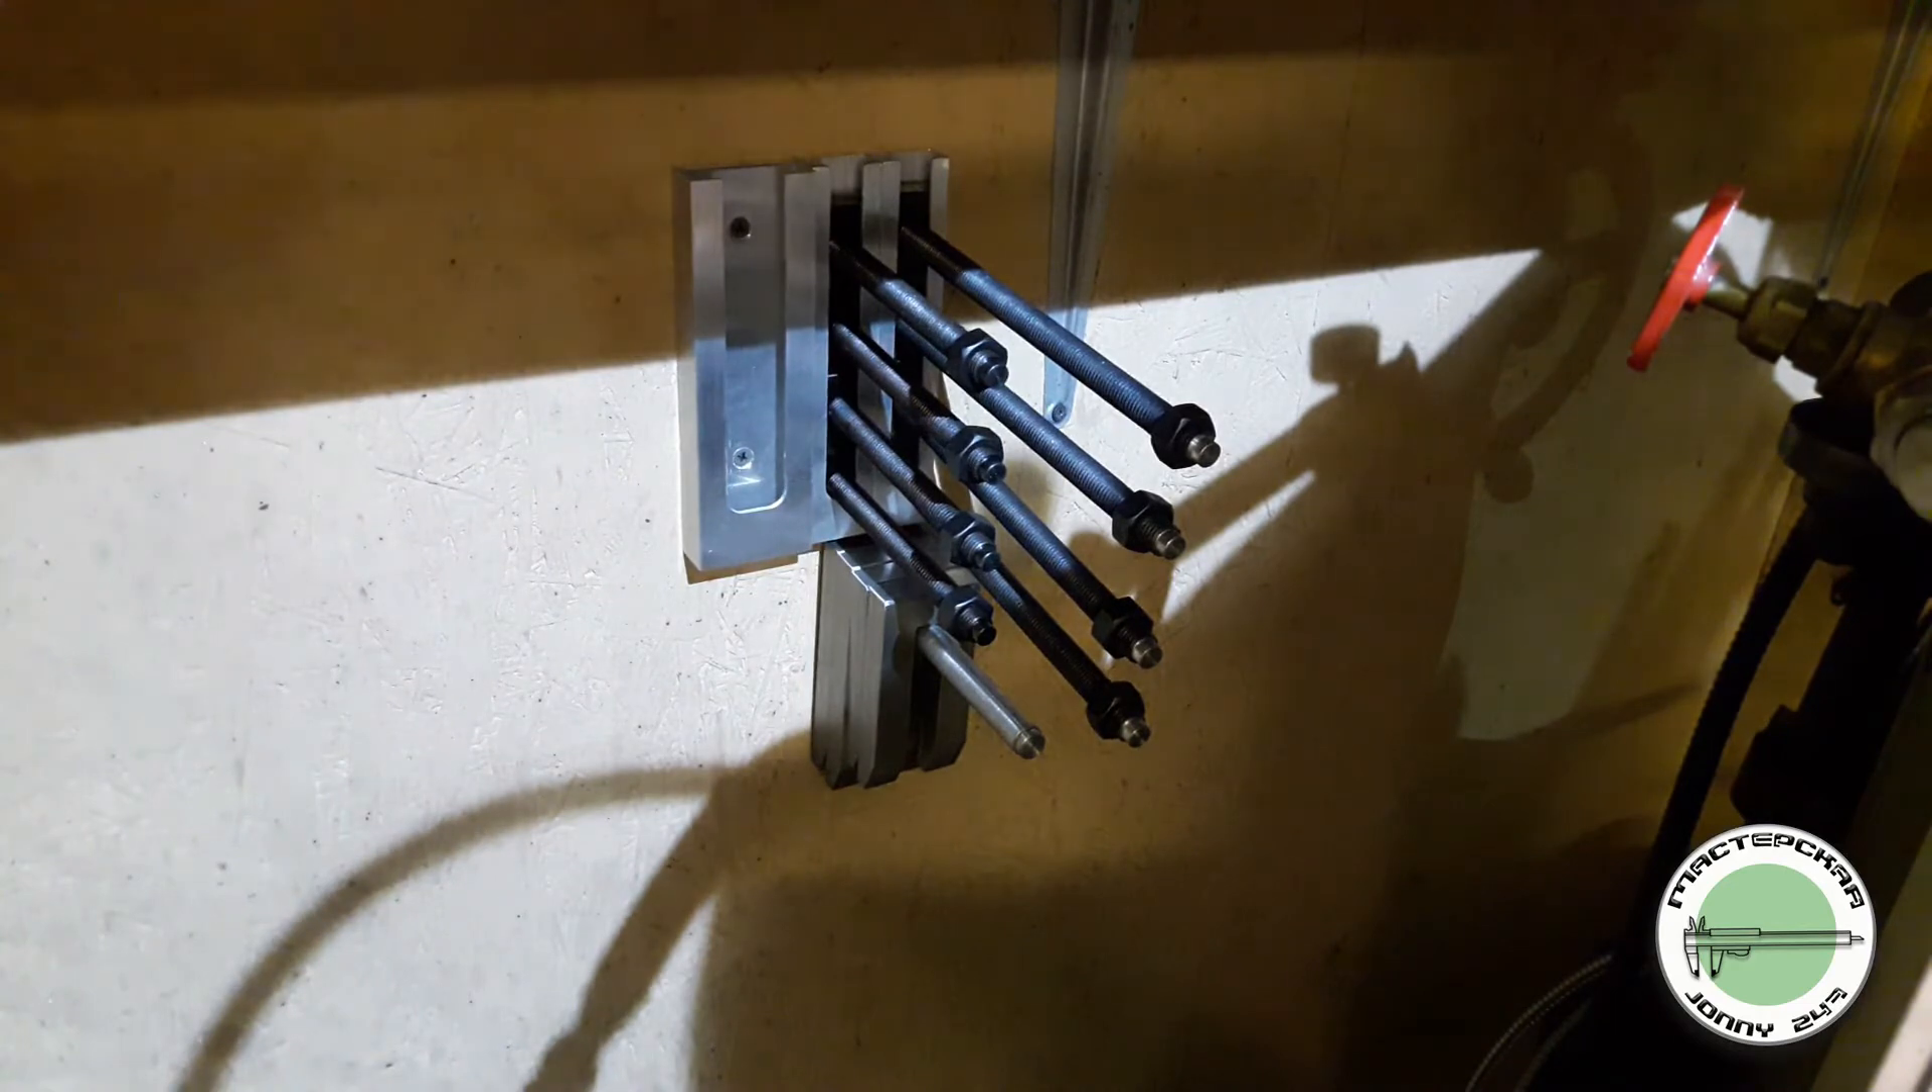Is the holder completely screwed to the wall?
Yes.